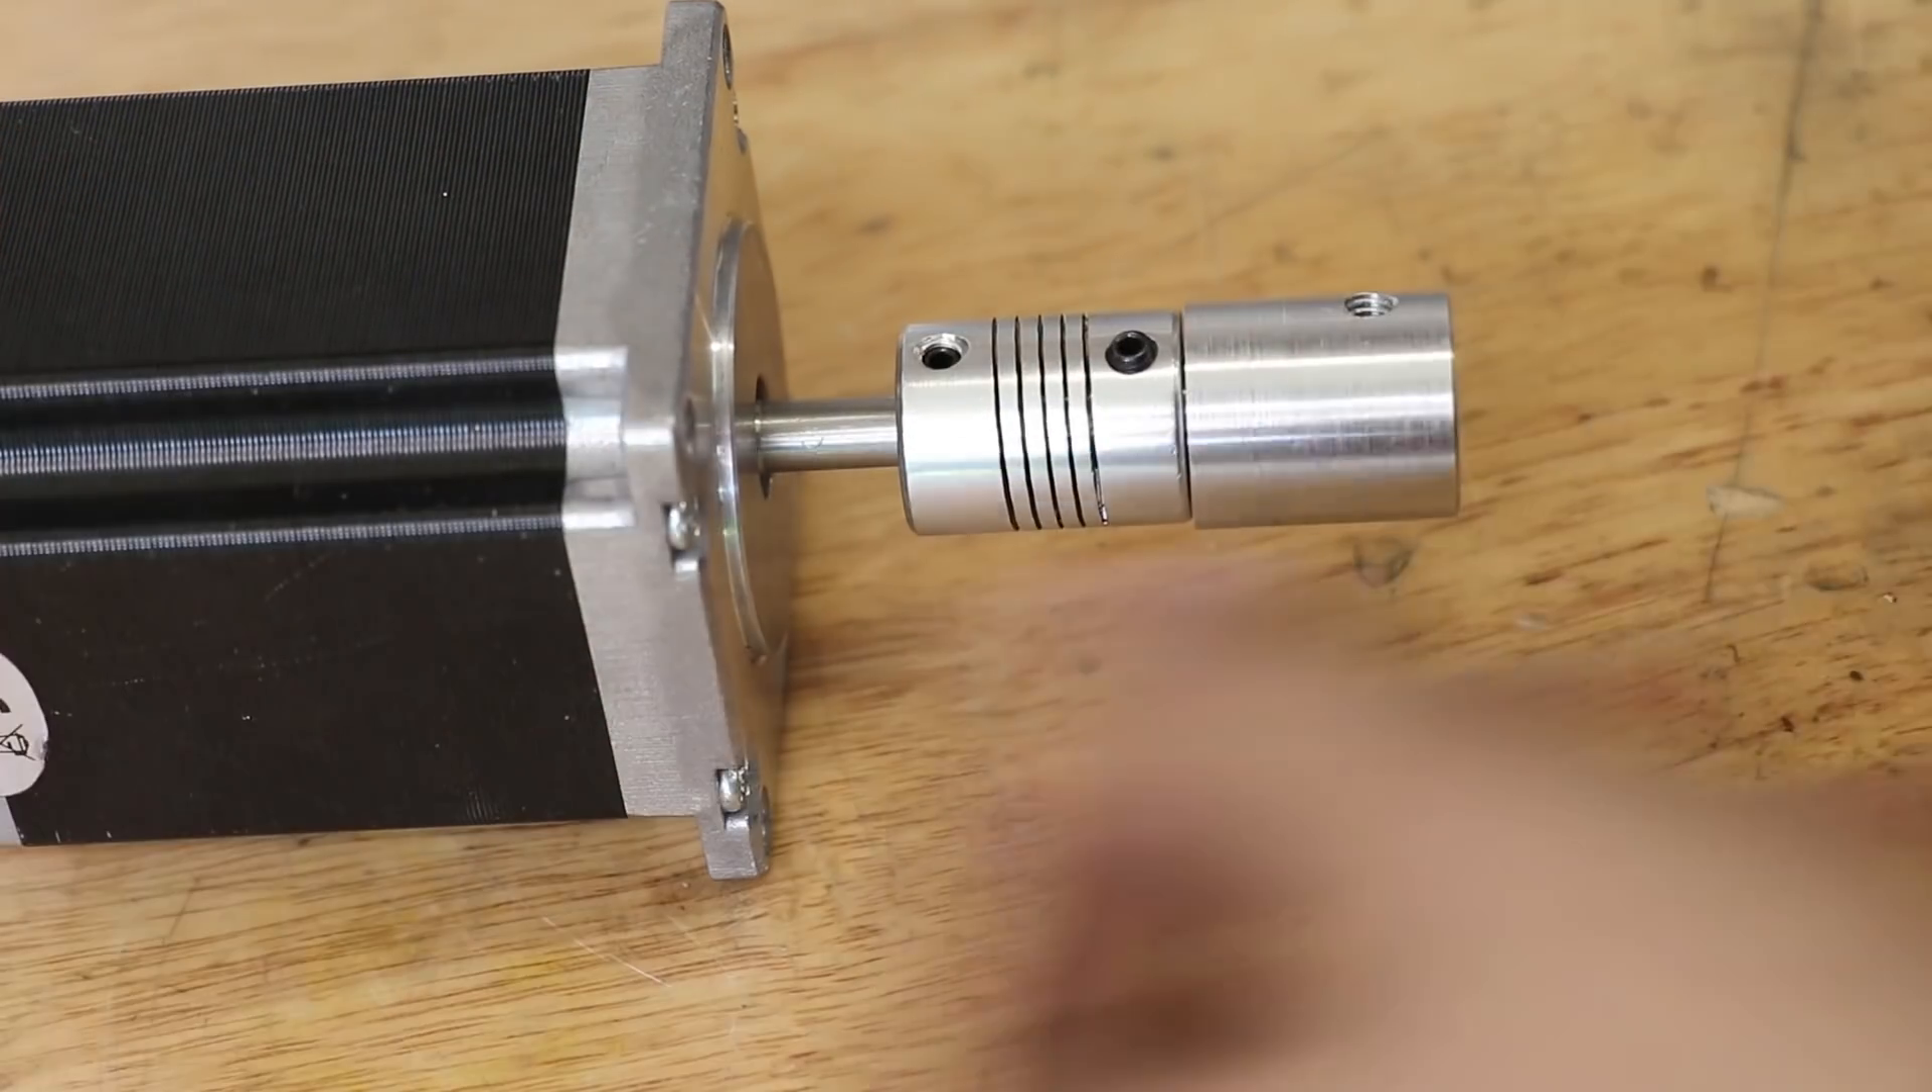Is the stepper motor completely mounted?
No.